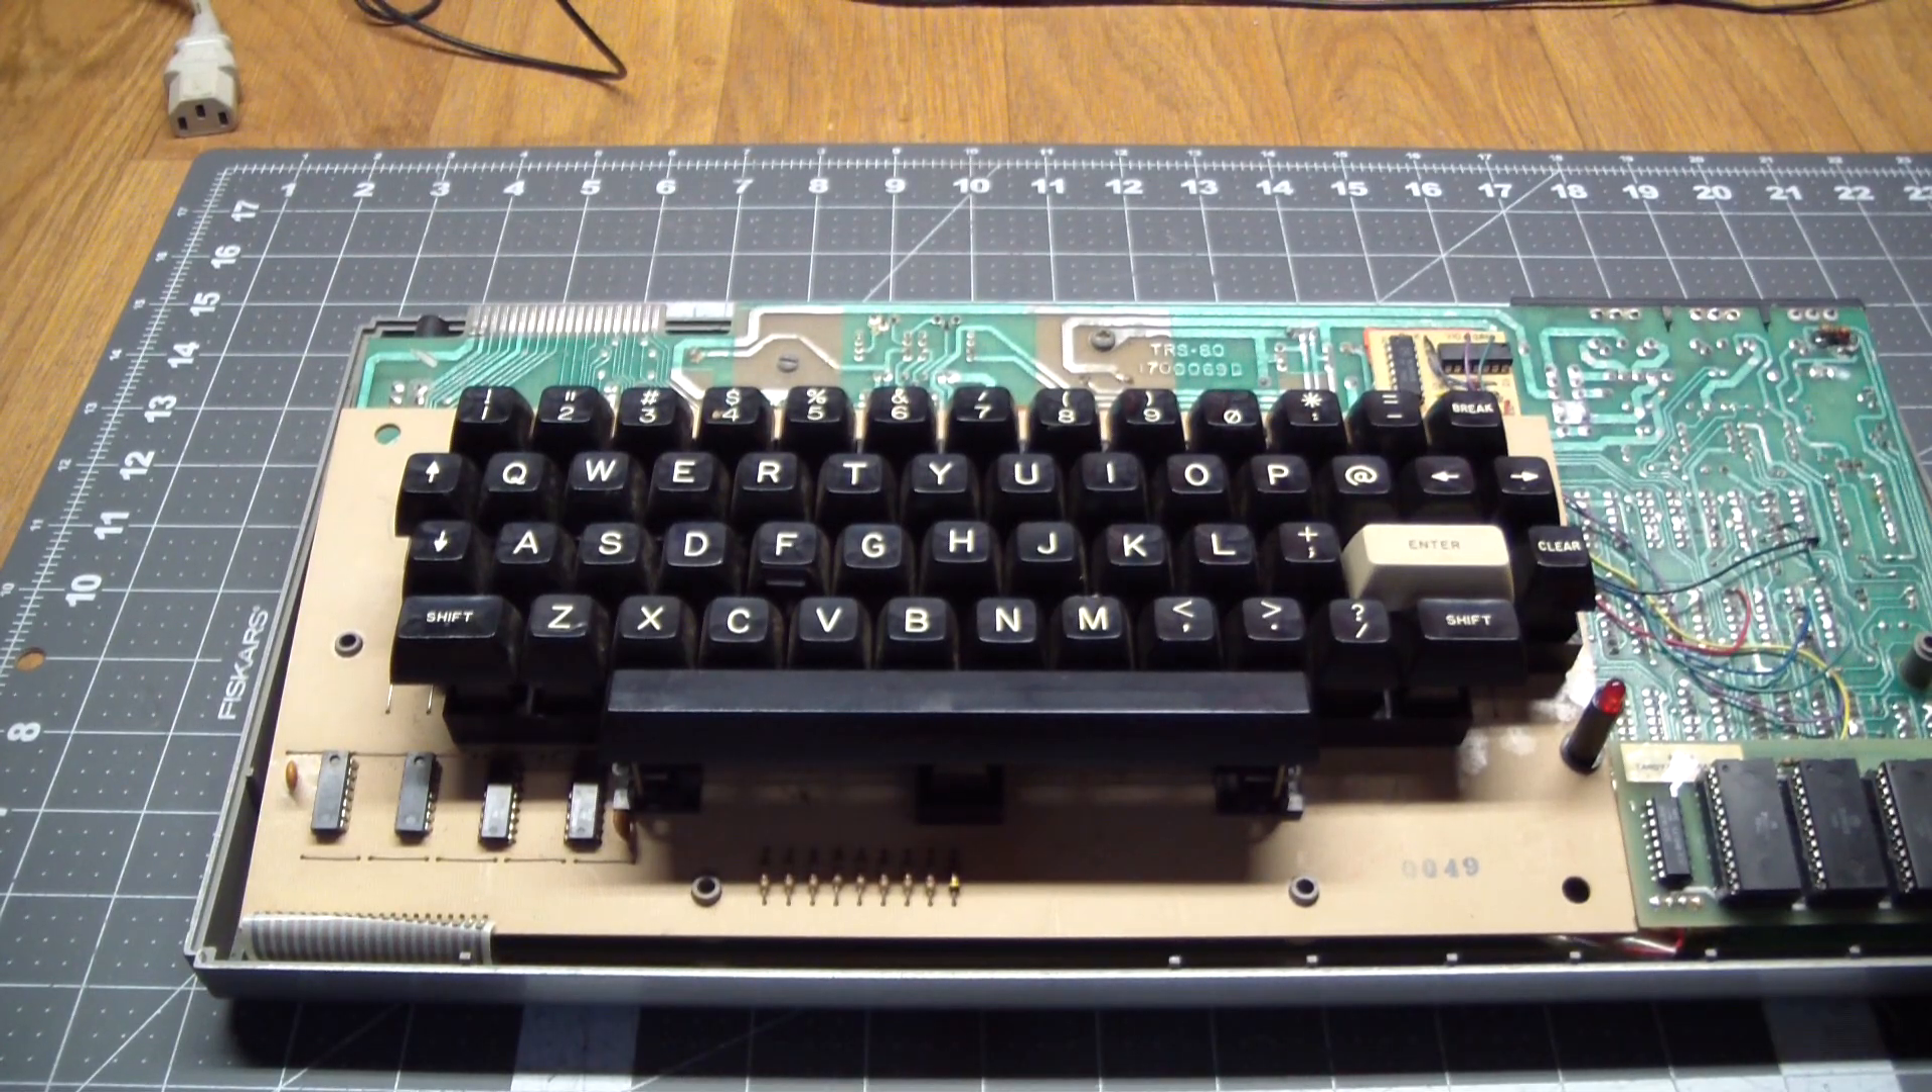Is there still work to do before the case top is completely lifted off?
No.